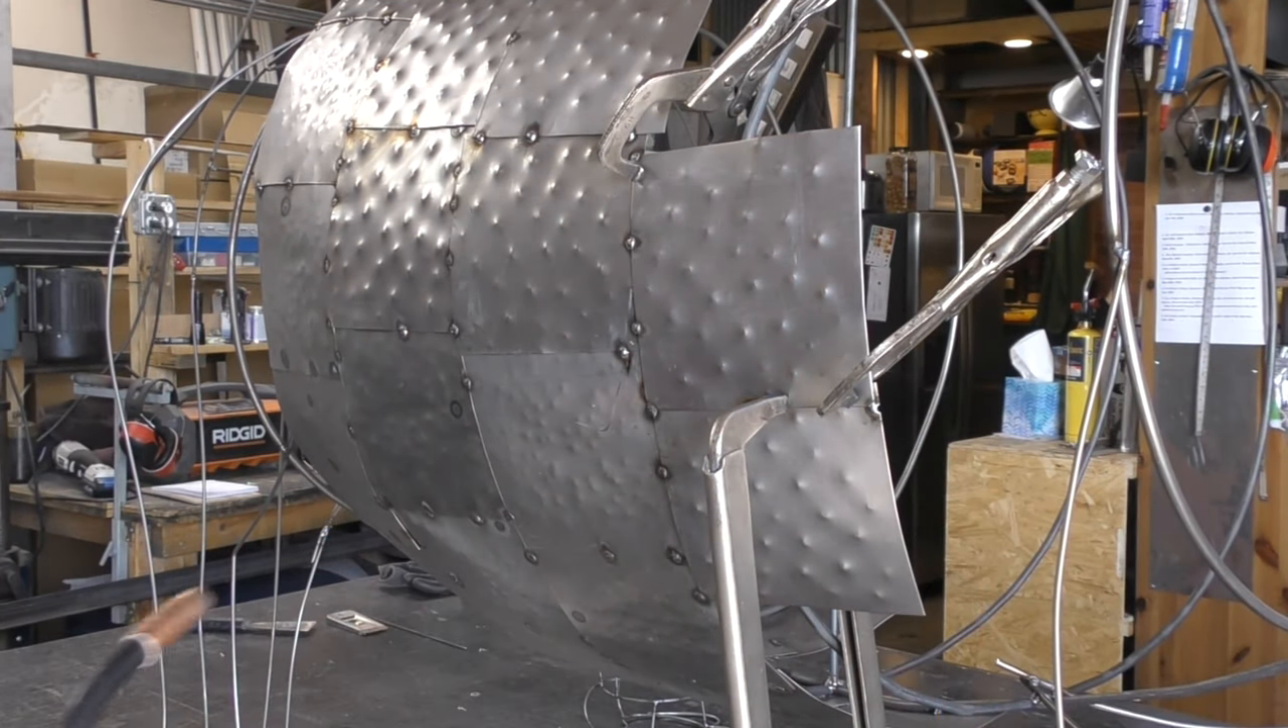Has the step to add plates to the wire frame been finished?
No.